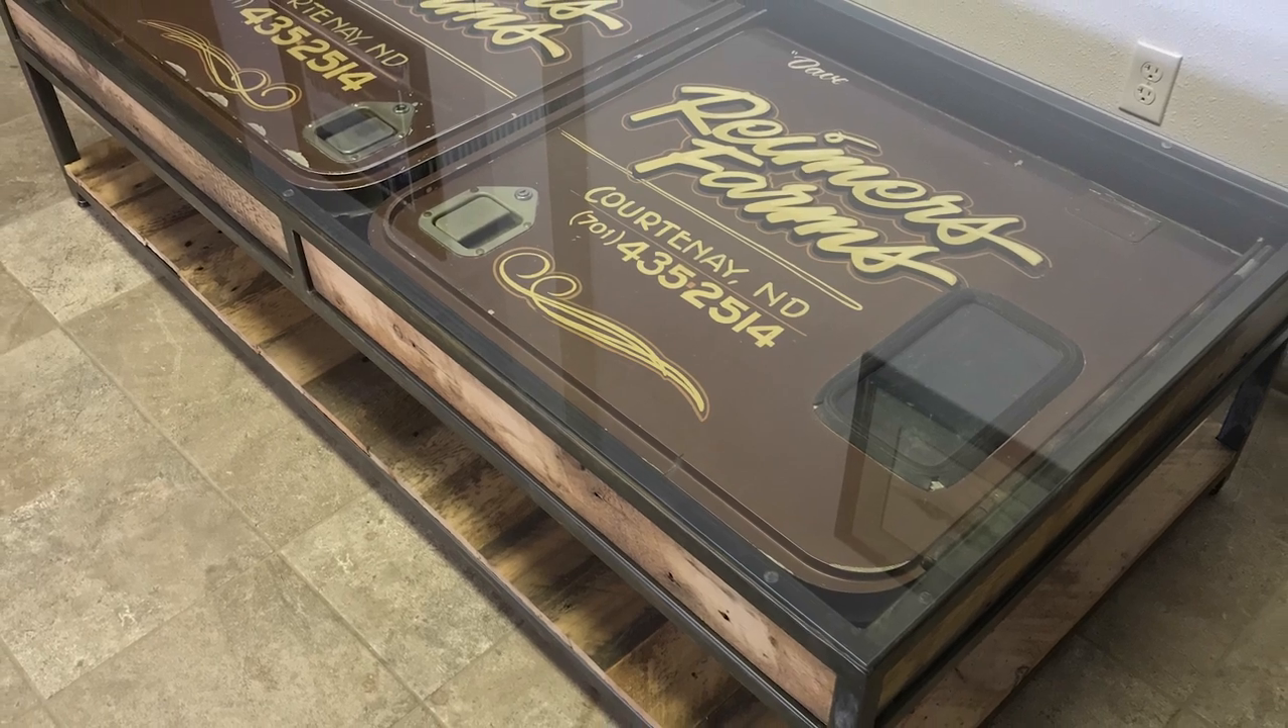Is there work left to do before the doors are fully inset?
No.